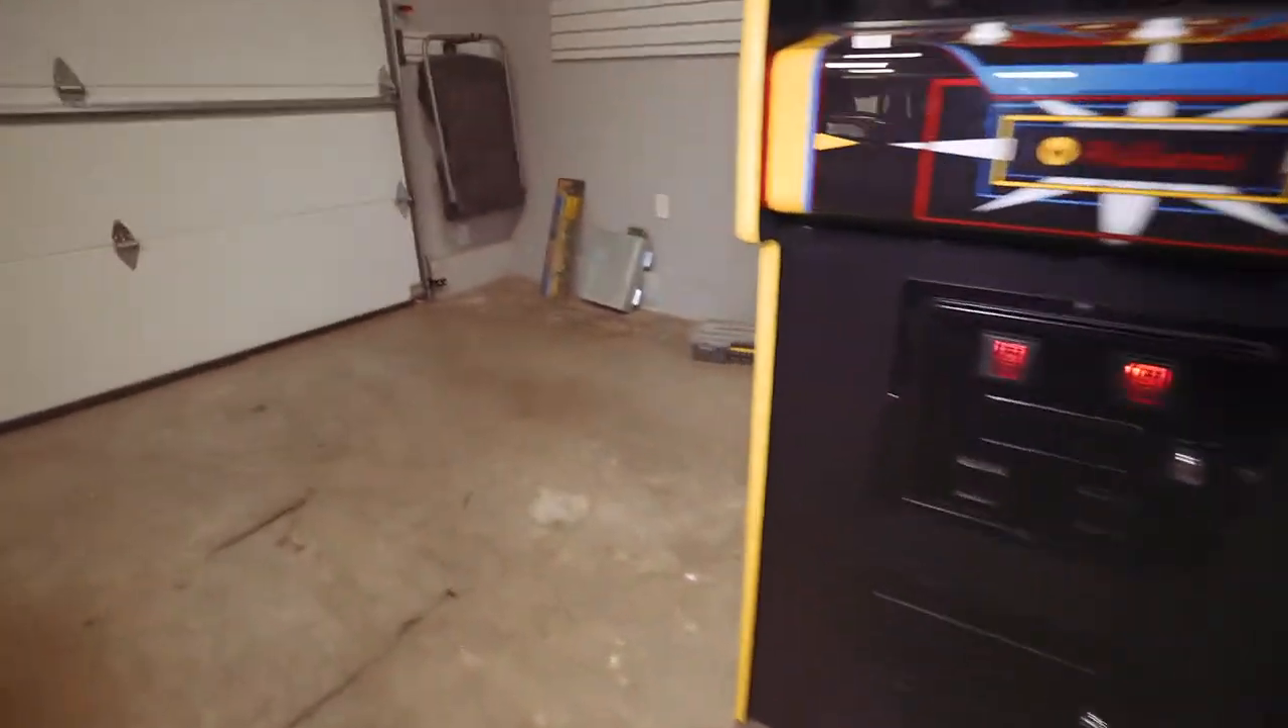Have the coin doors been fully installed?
Yes.